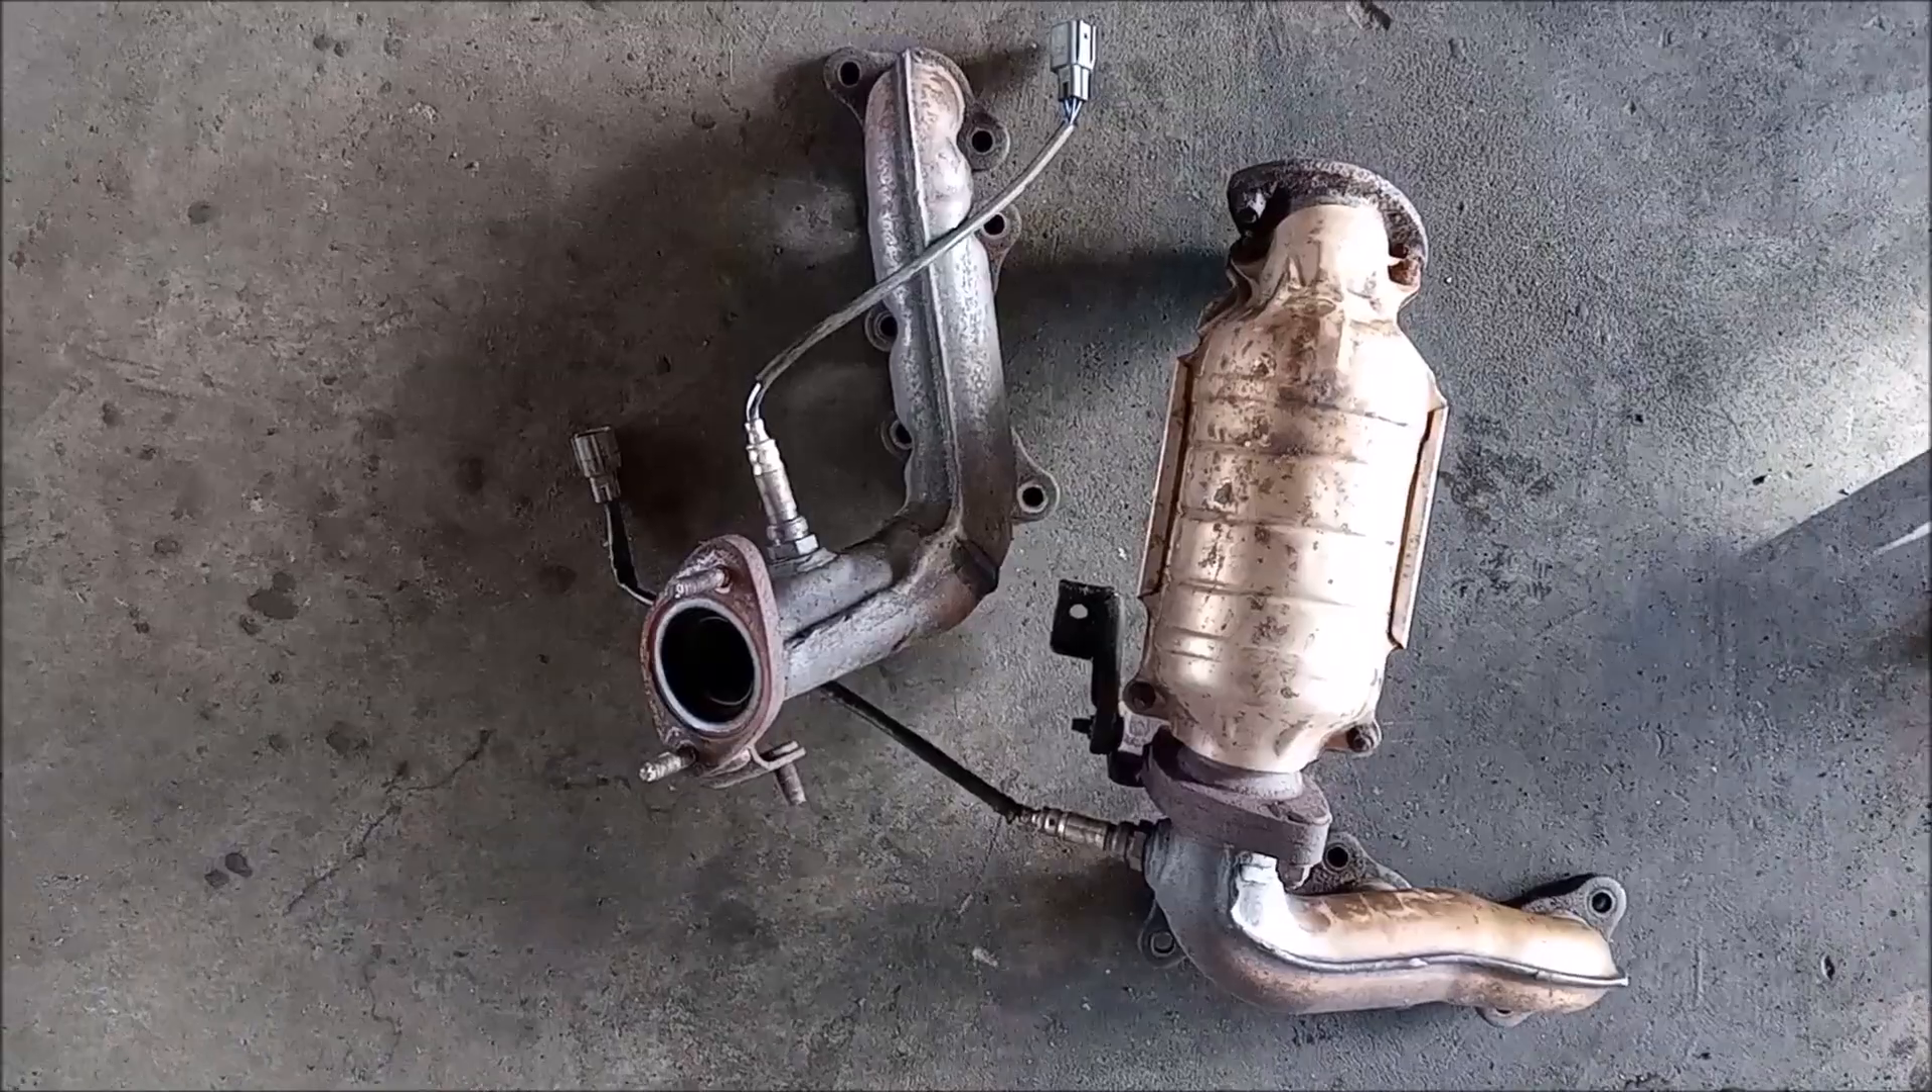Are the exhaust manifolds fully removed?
Yes.